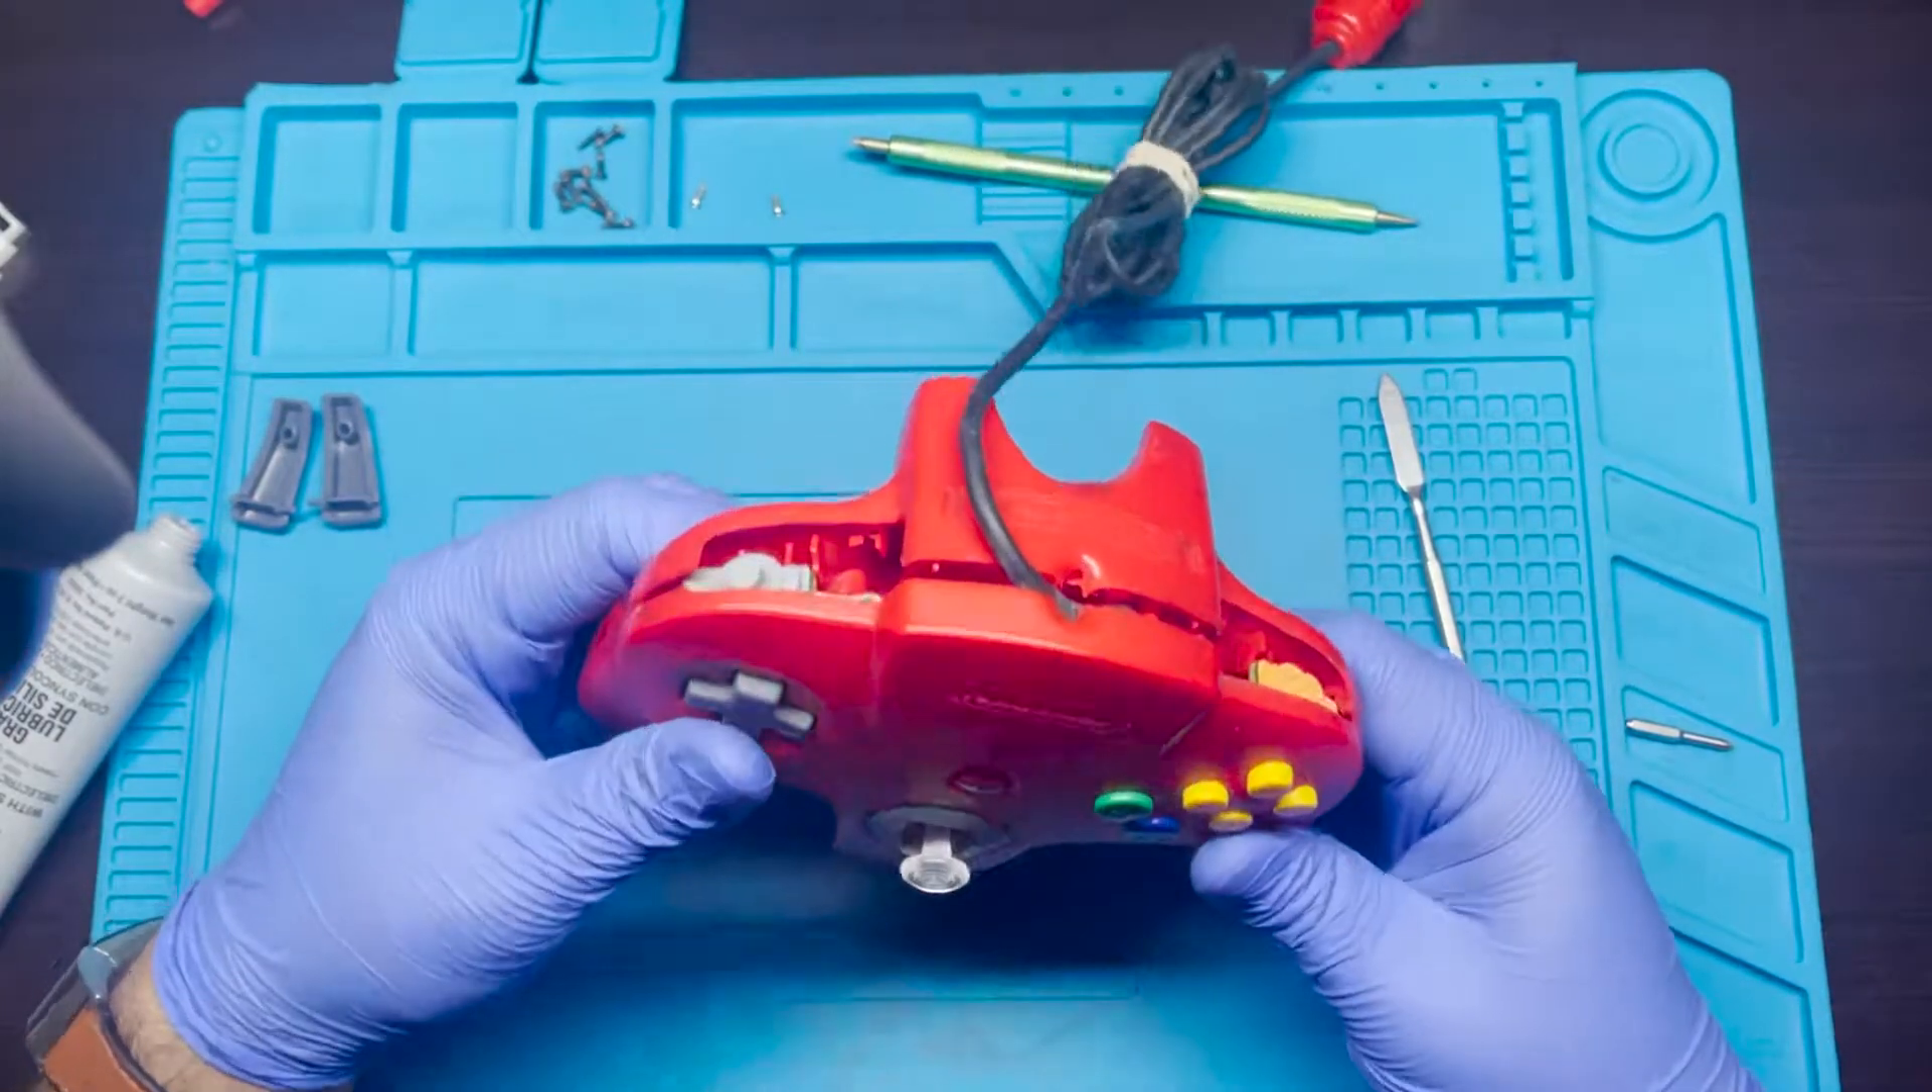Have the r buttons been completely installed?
No.